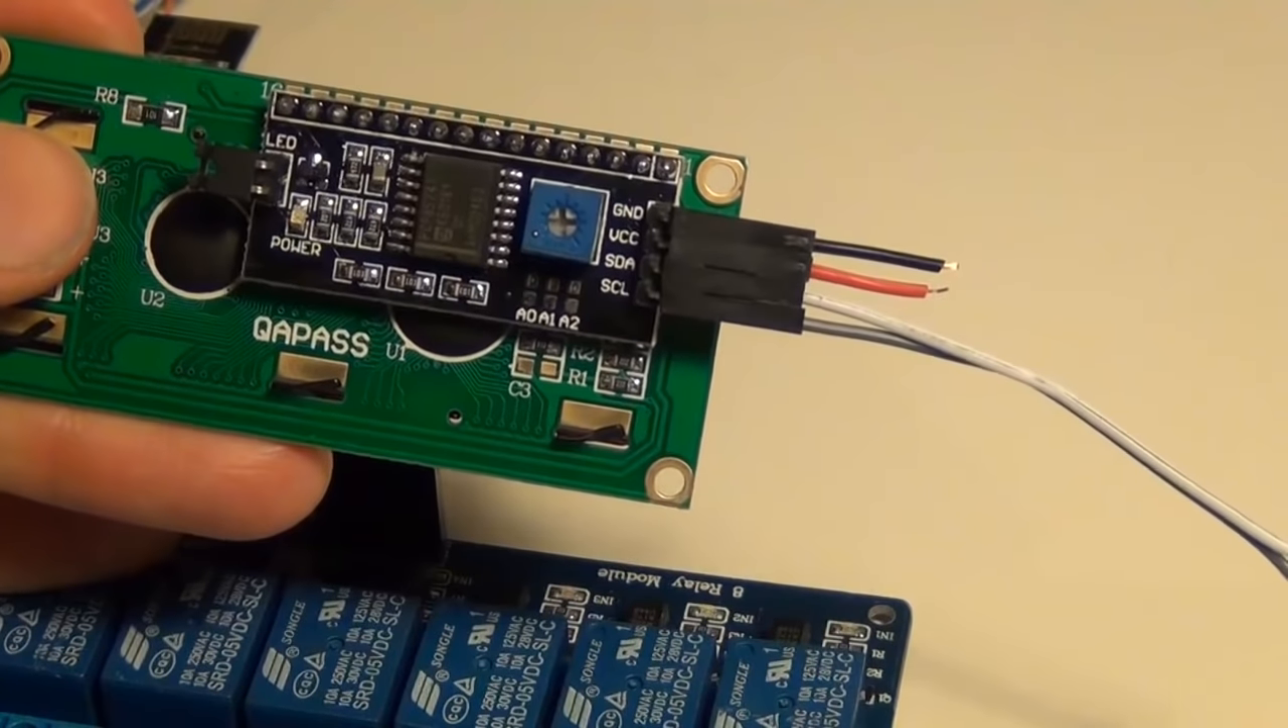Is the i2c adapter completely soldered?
Yes.